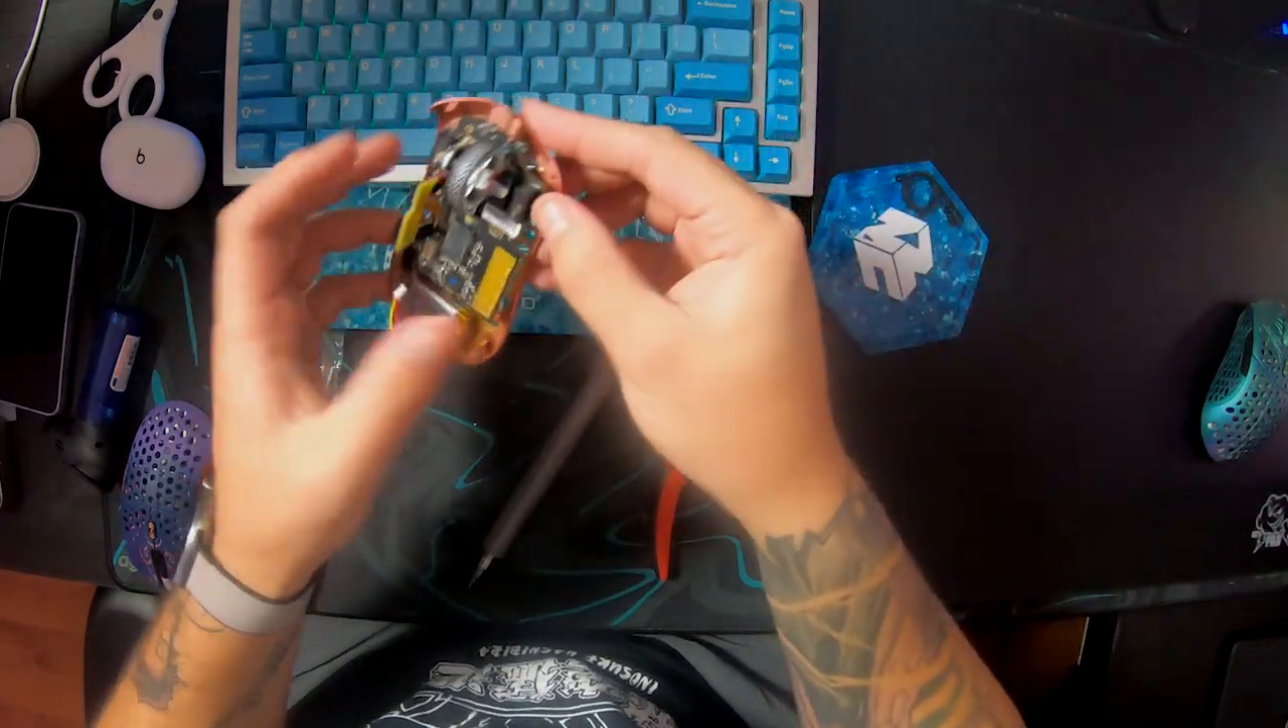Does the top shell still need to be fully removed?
No.